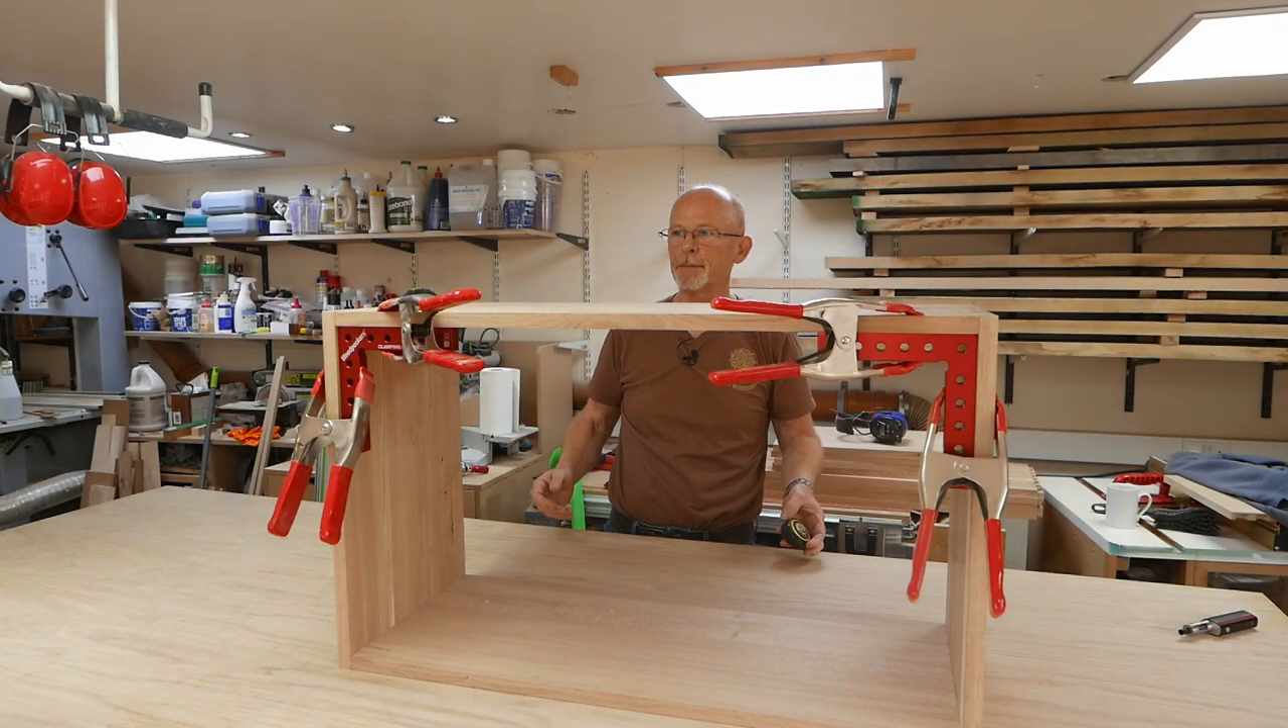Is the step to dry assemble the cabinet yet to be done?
No.